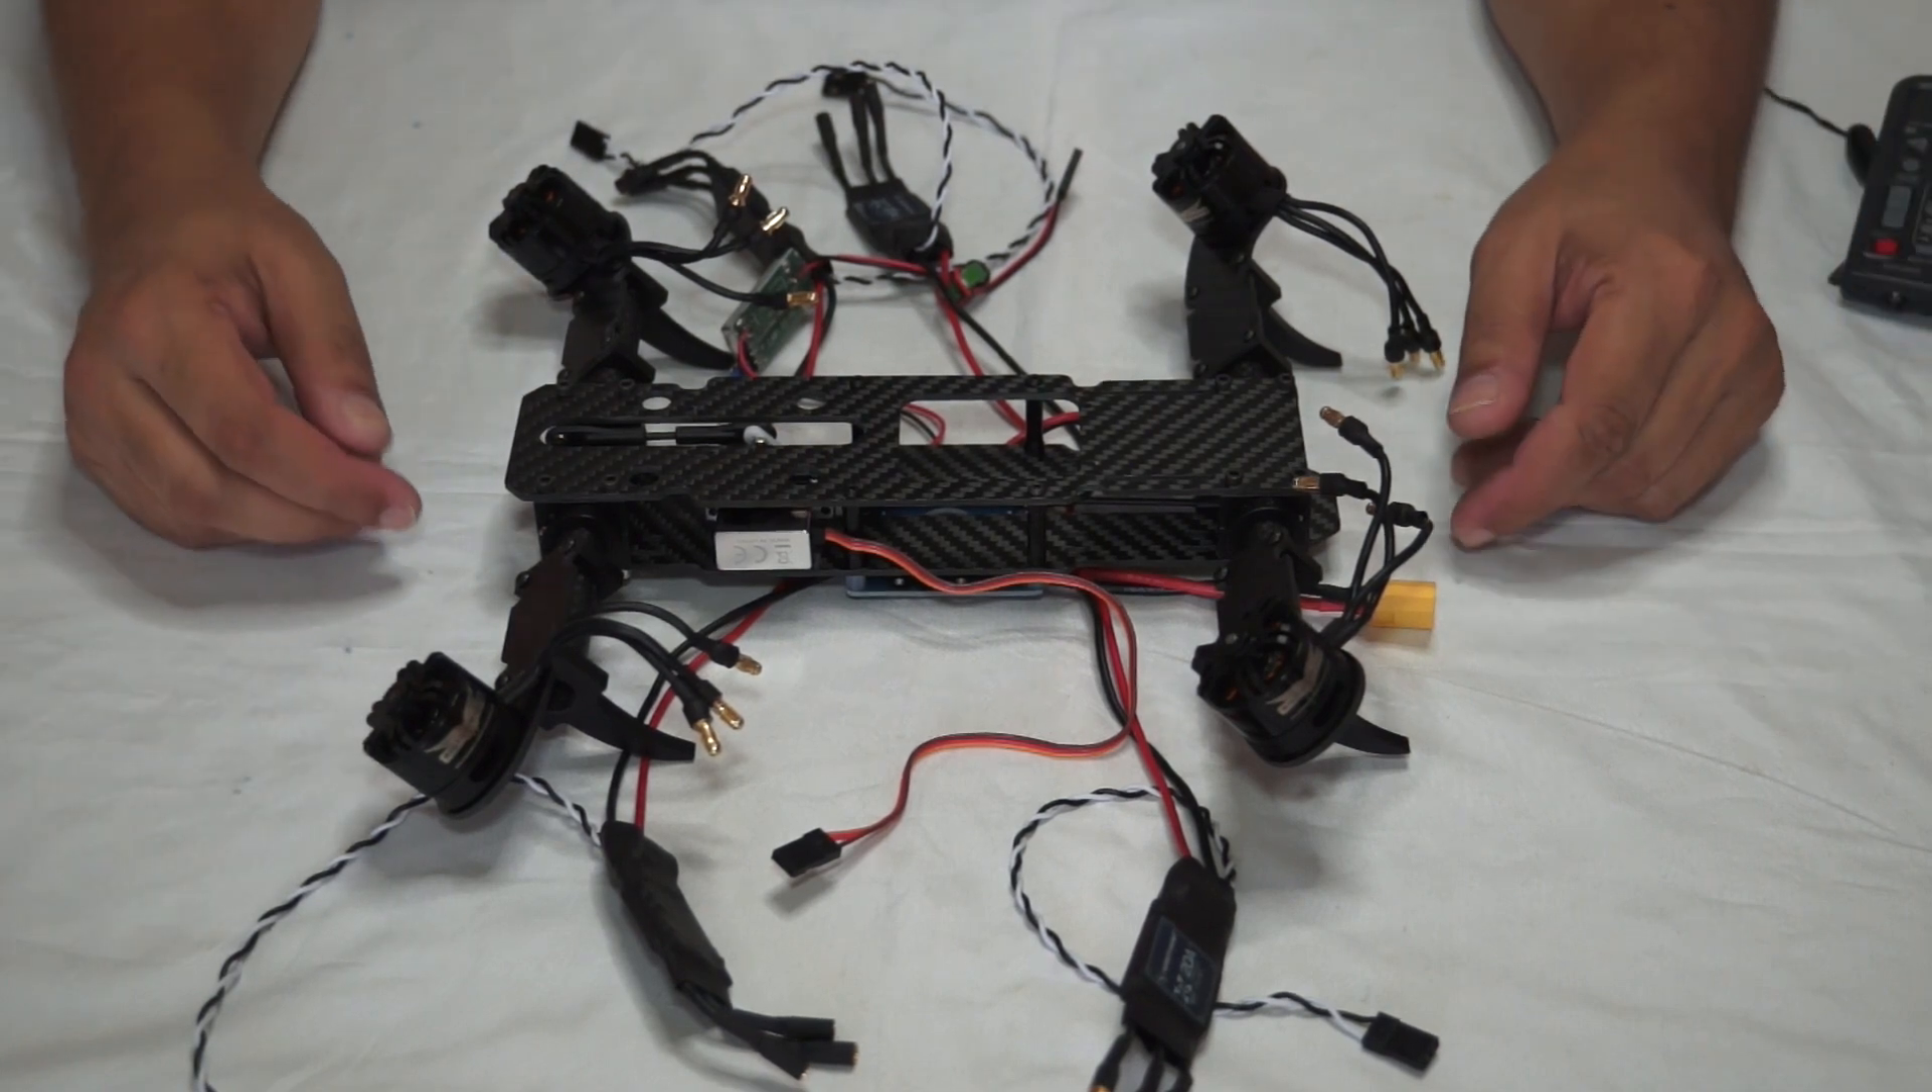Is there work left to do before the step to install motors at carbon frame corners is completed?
No.